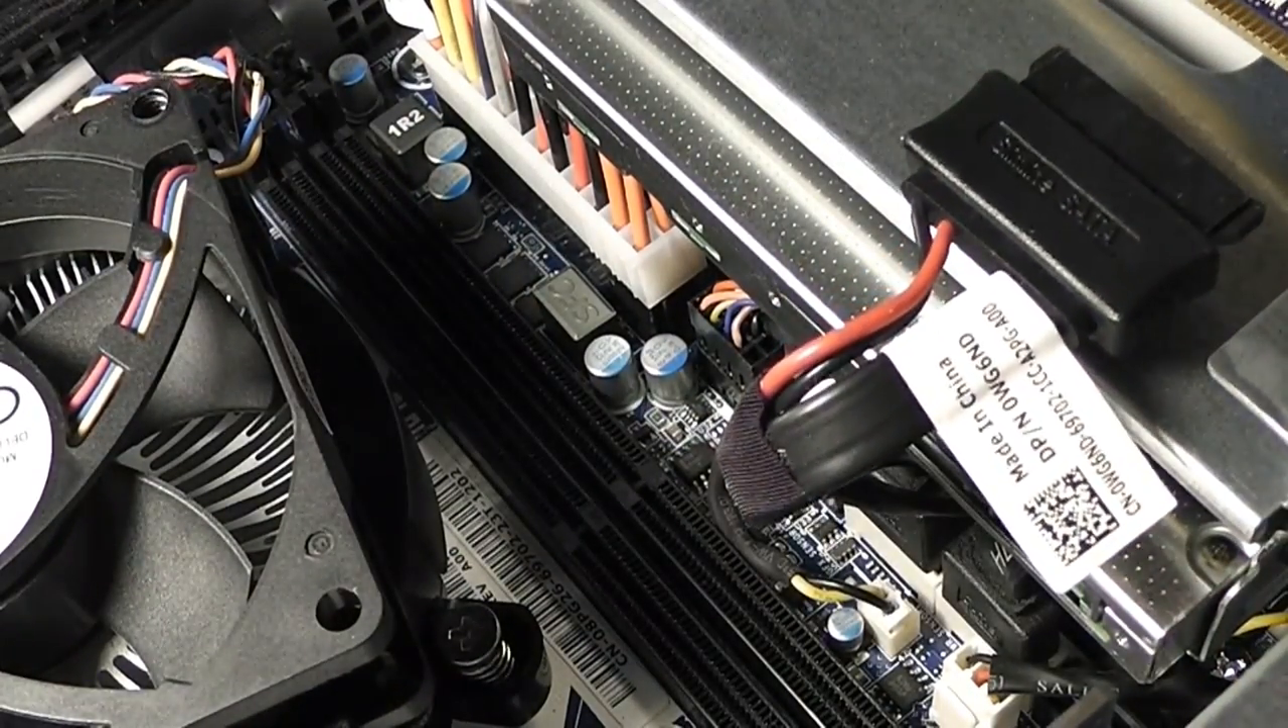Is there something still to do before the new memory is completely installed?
Yes.